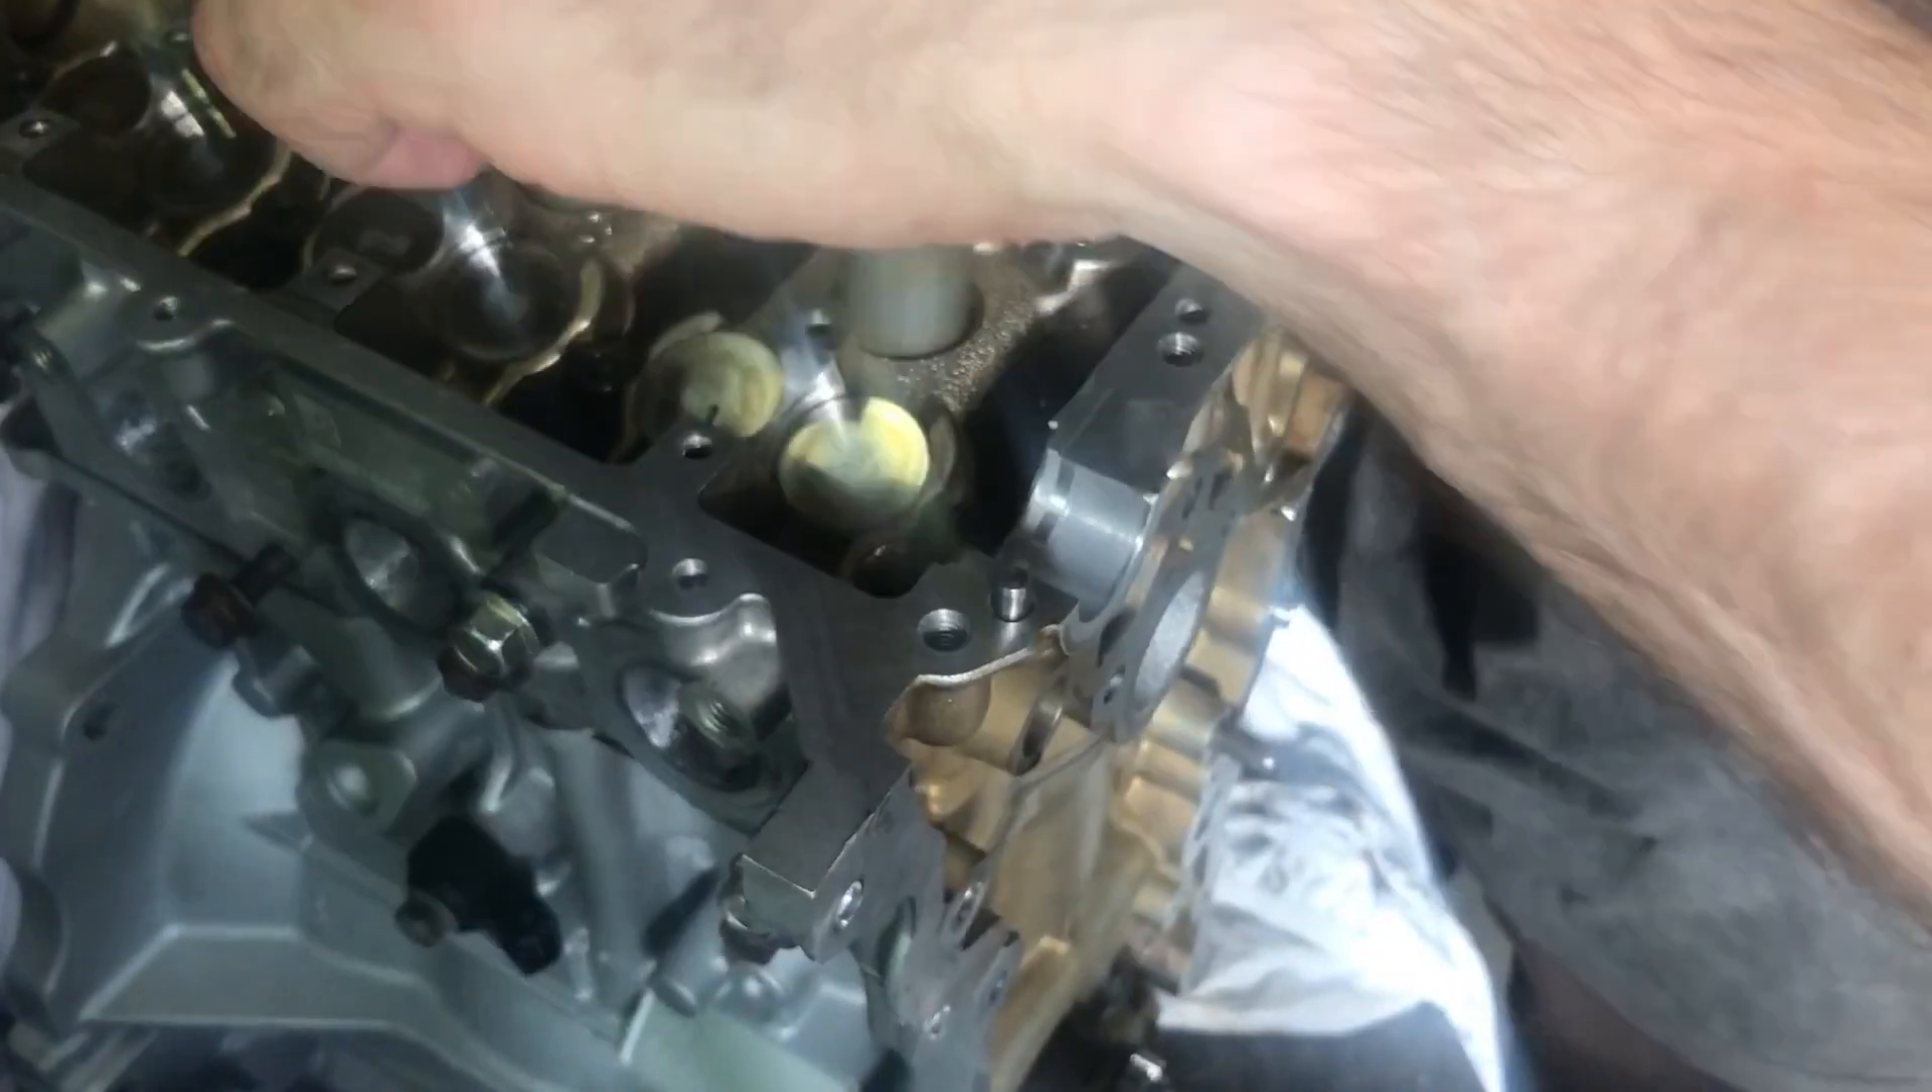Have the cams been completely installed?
No.